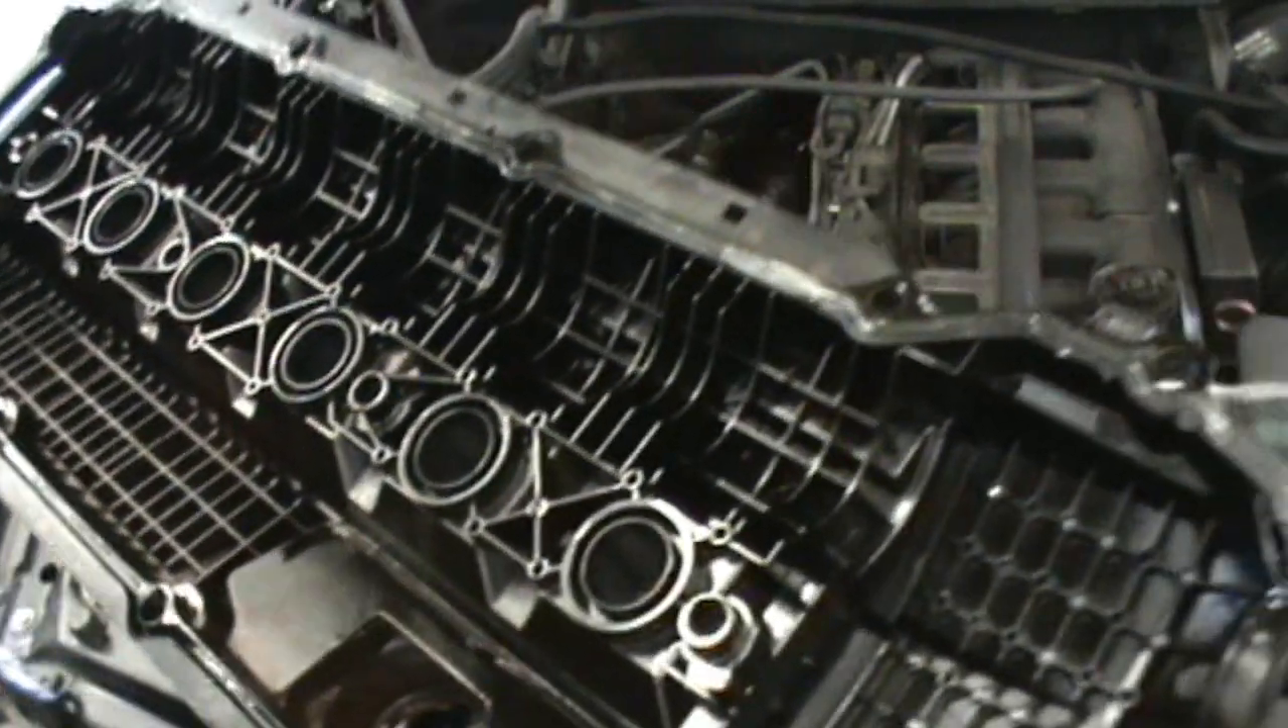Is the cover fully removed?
Yes.